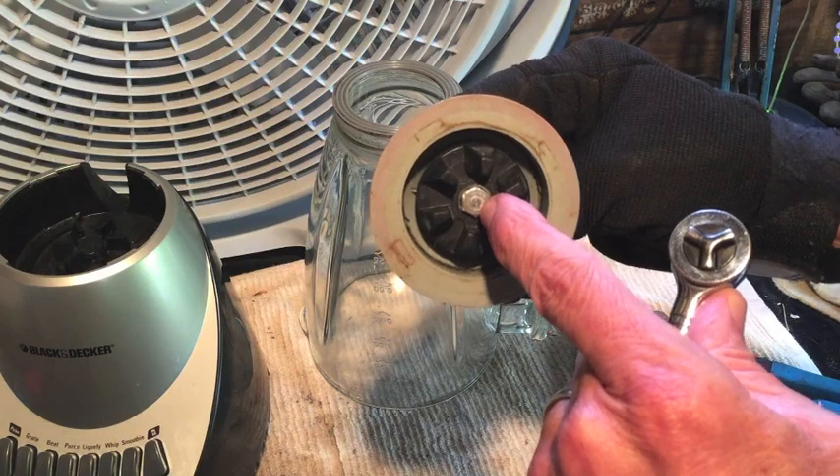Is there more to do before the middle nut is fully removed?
Yes.